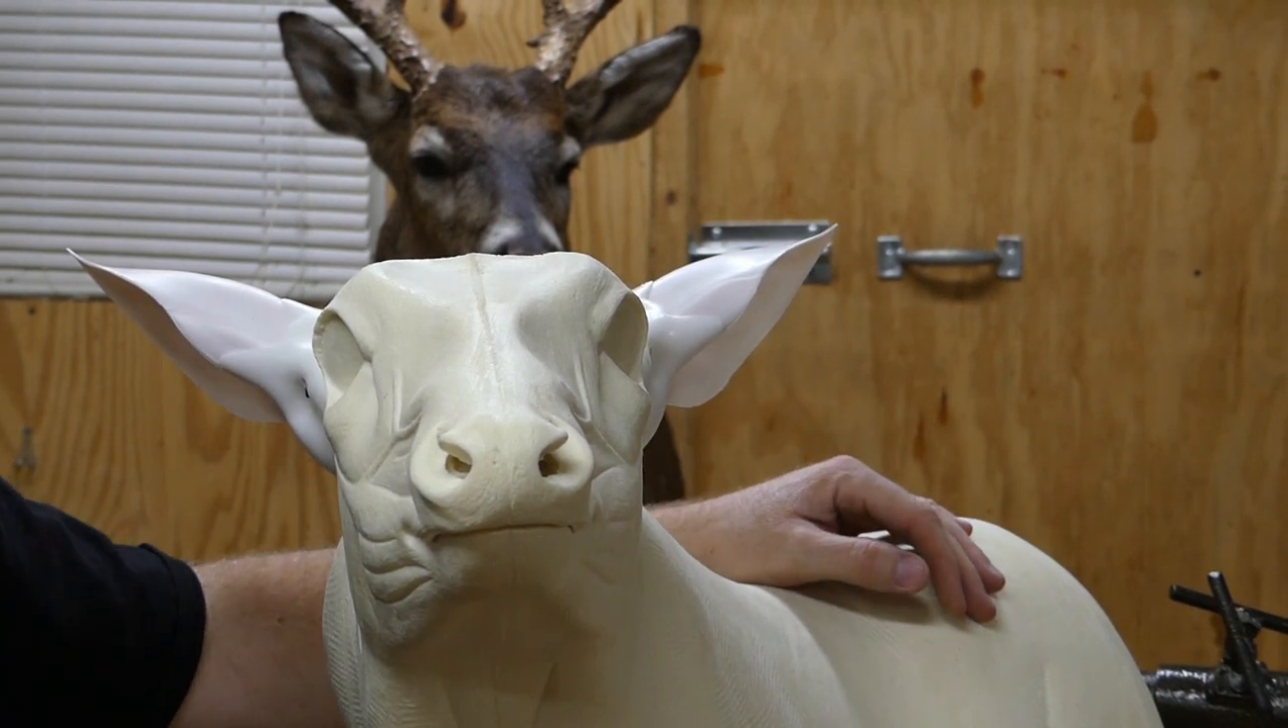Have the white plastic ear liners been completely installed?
Yes.